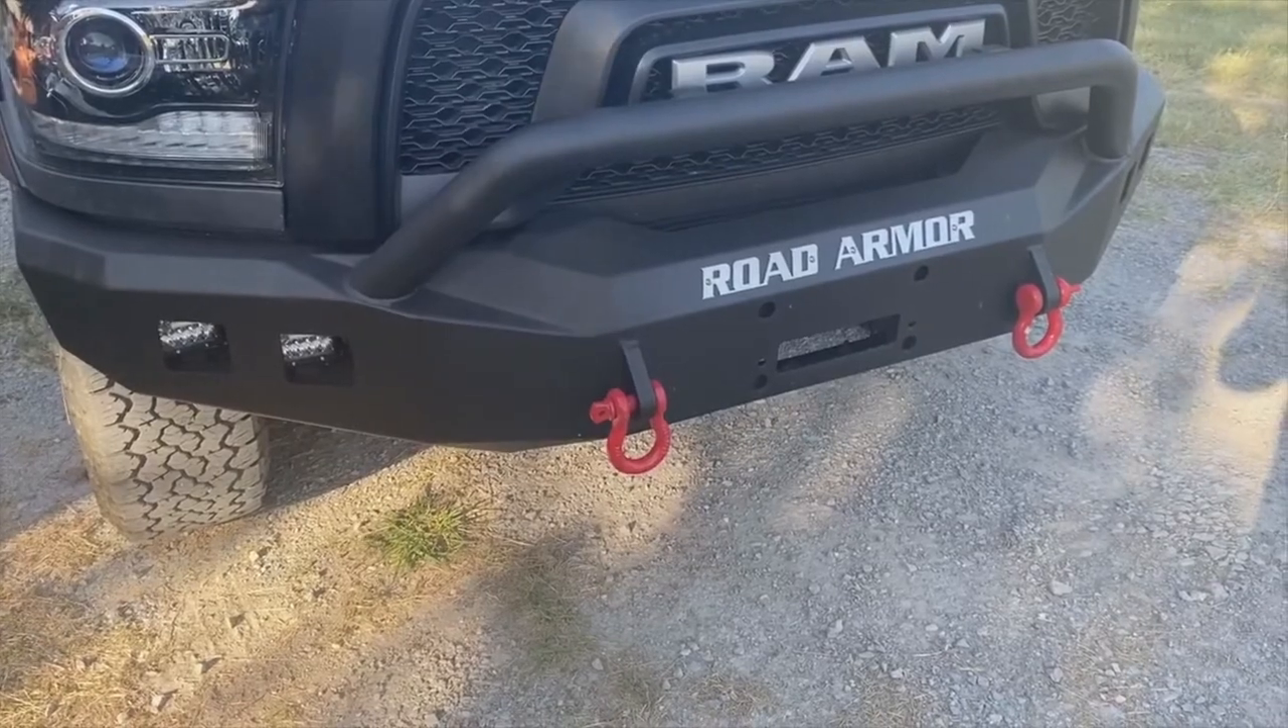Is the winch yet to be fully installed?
Yes.